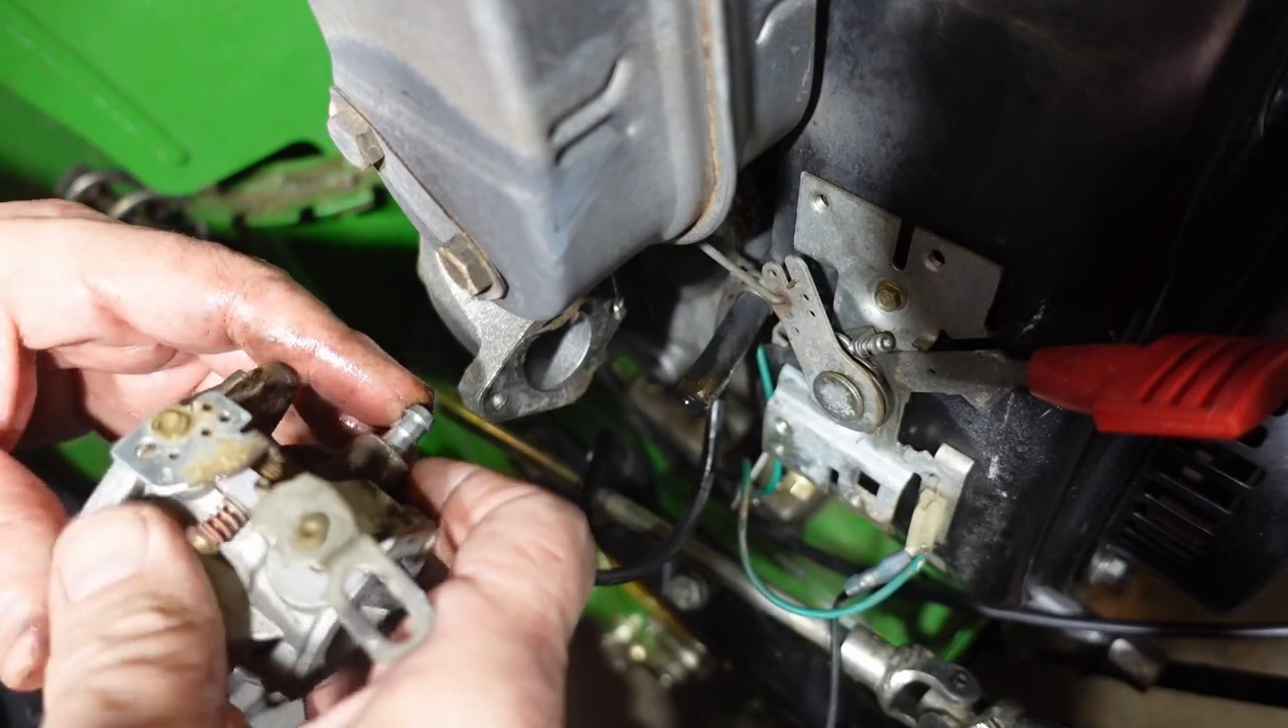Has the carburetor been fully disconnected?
Yes.